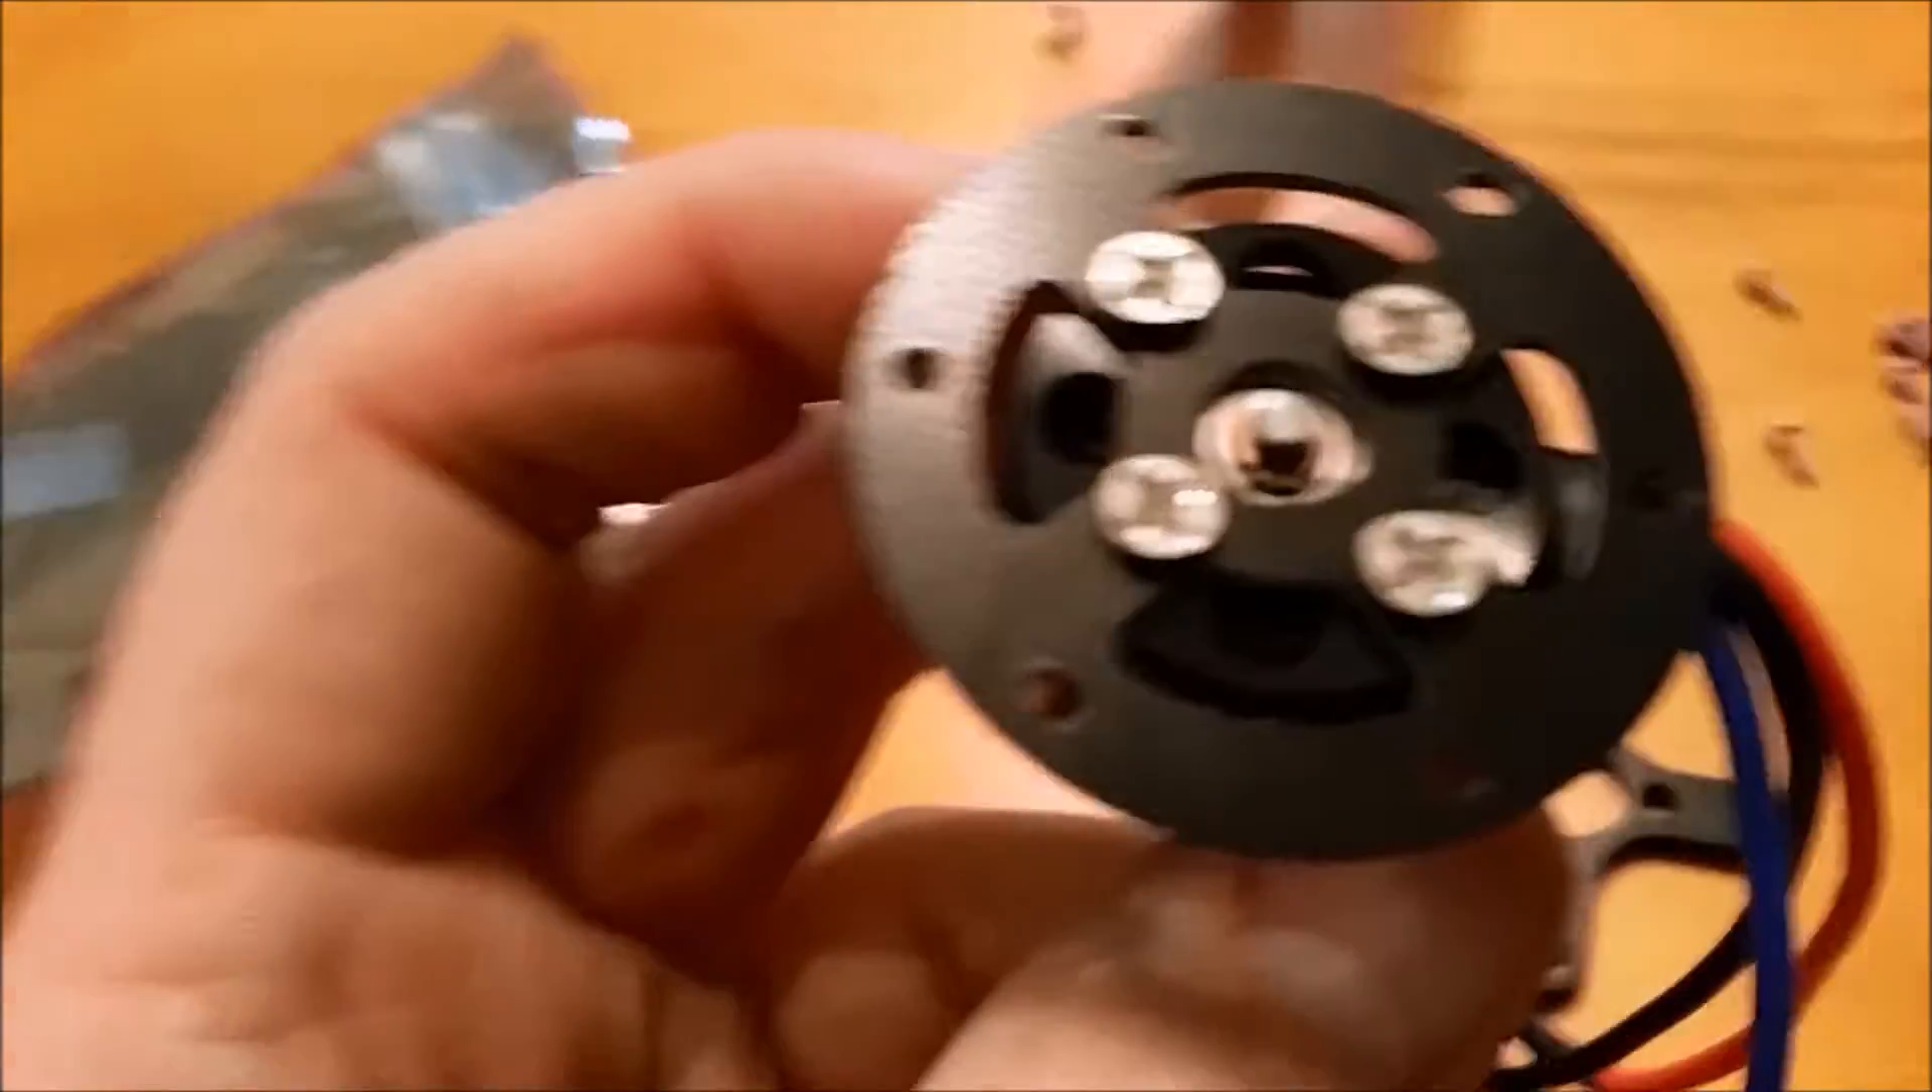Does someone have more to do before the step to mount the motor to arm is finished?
Yes.